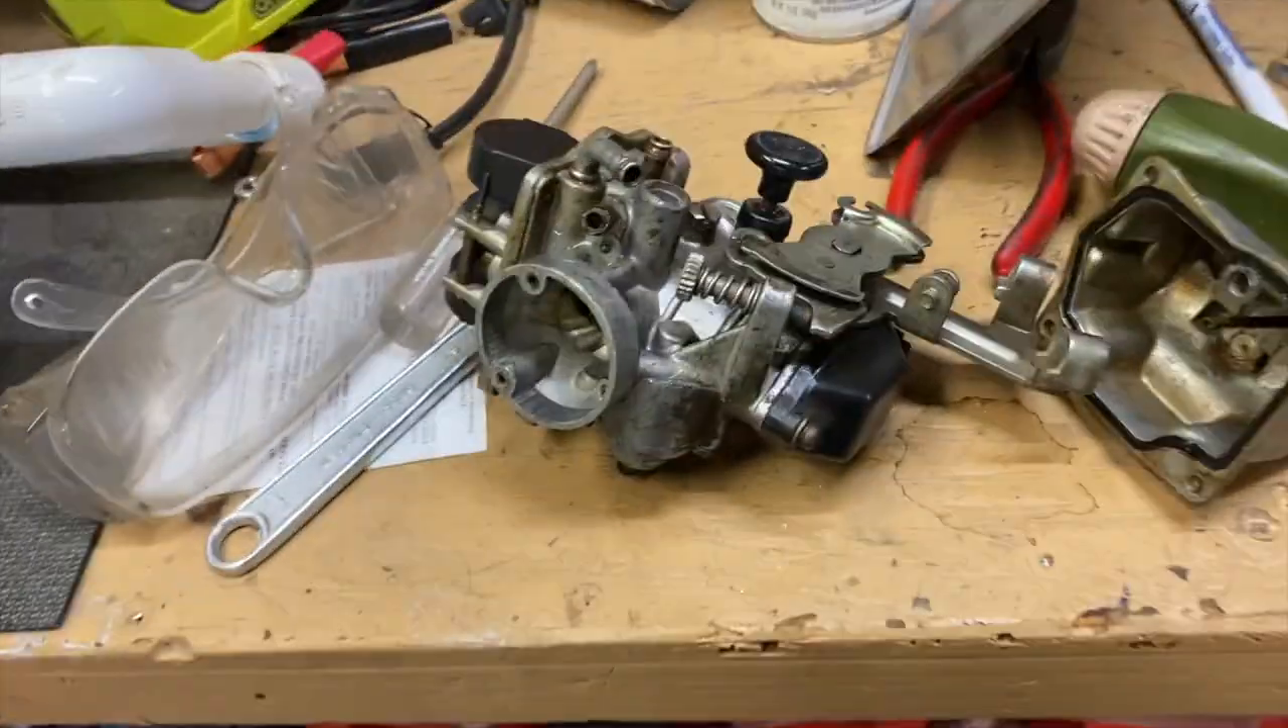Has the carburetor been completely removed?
Yes.